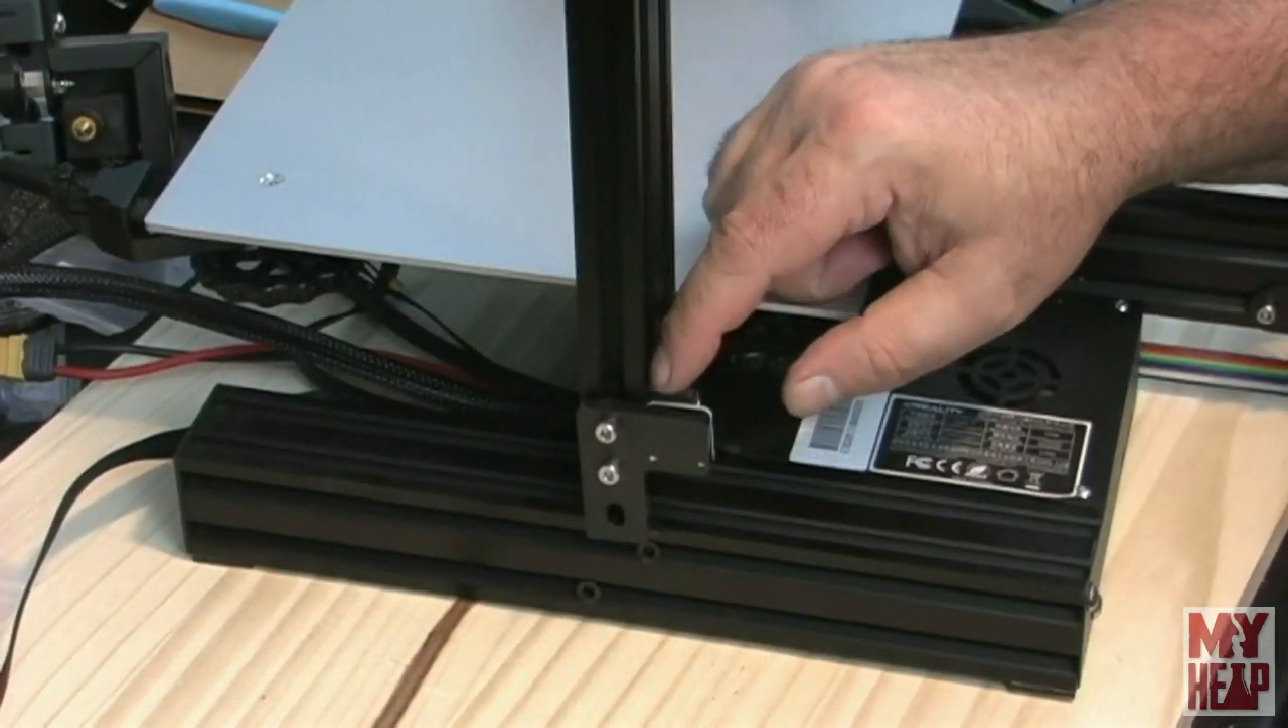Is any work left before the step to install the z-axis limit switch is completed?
No.